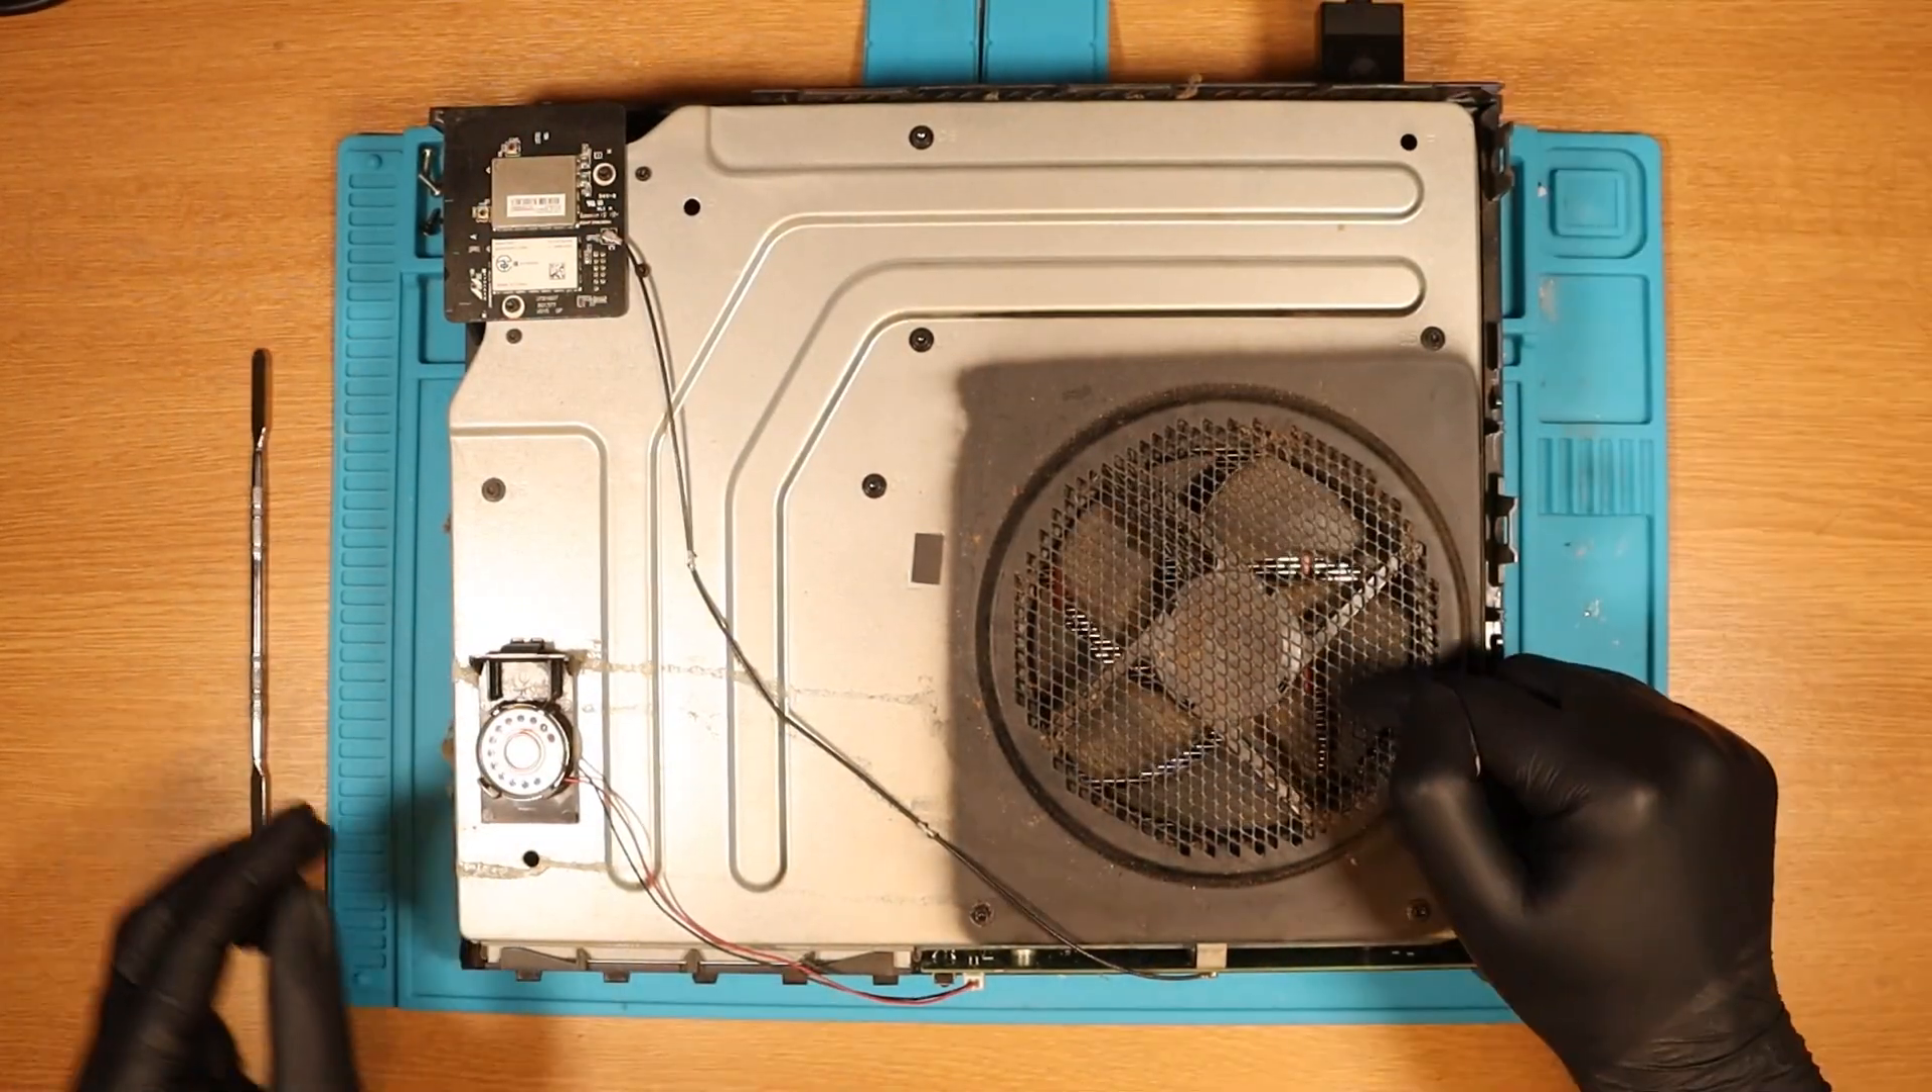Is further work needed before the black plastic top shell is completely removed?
No.